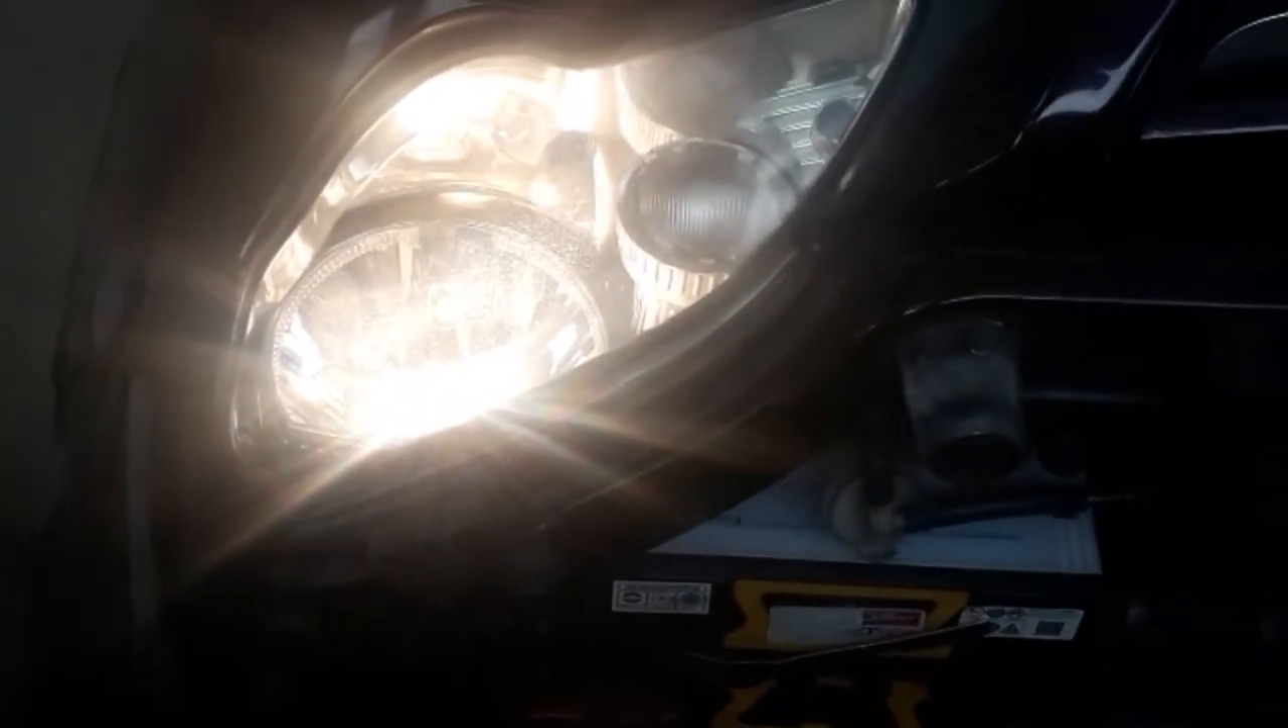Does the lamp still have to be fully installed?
No.